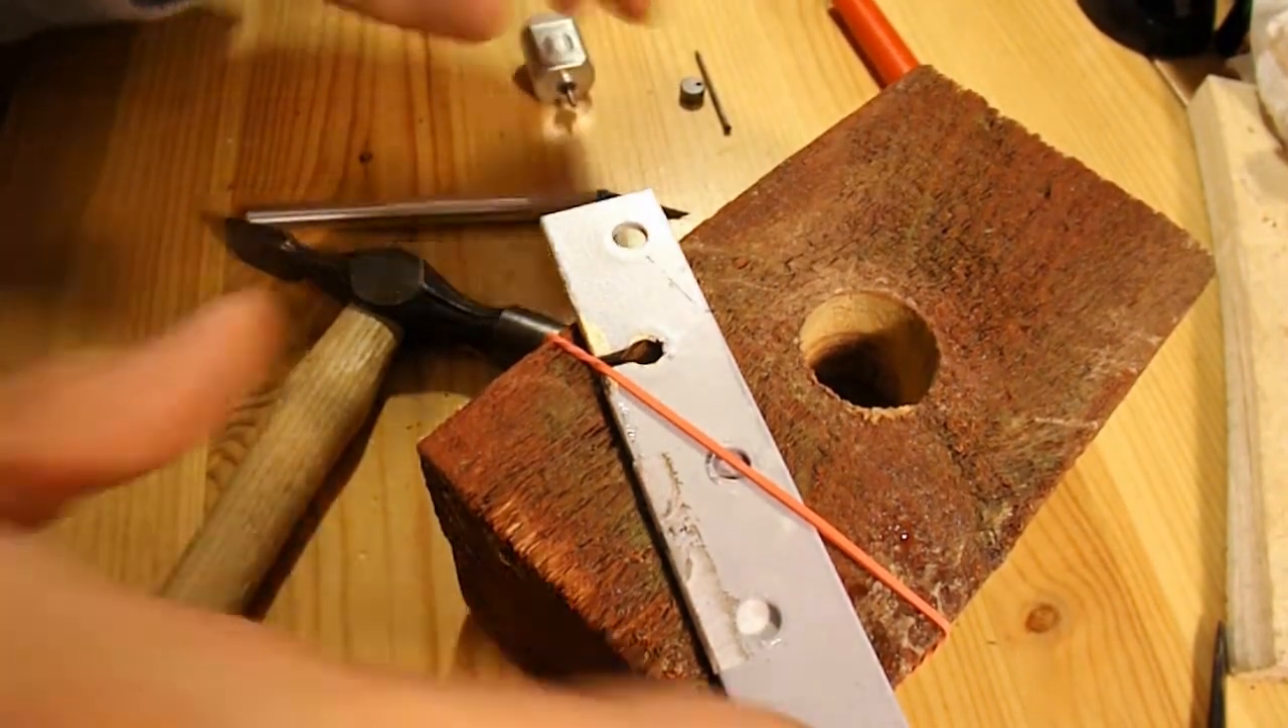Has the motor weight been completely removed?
Yes.